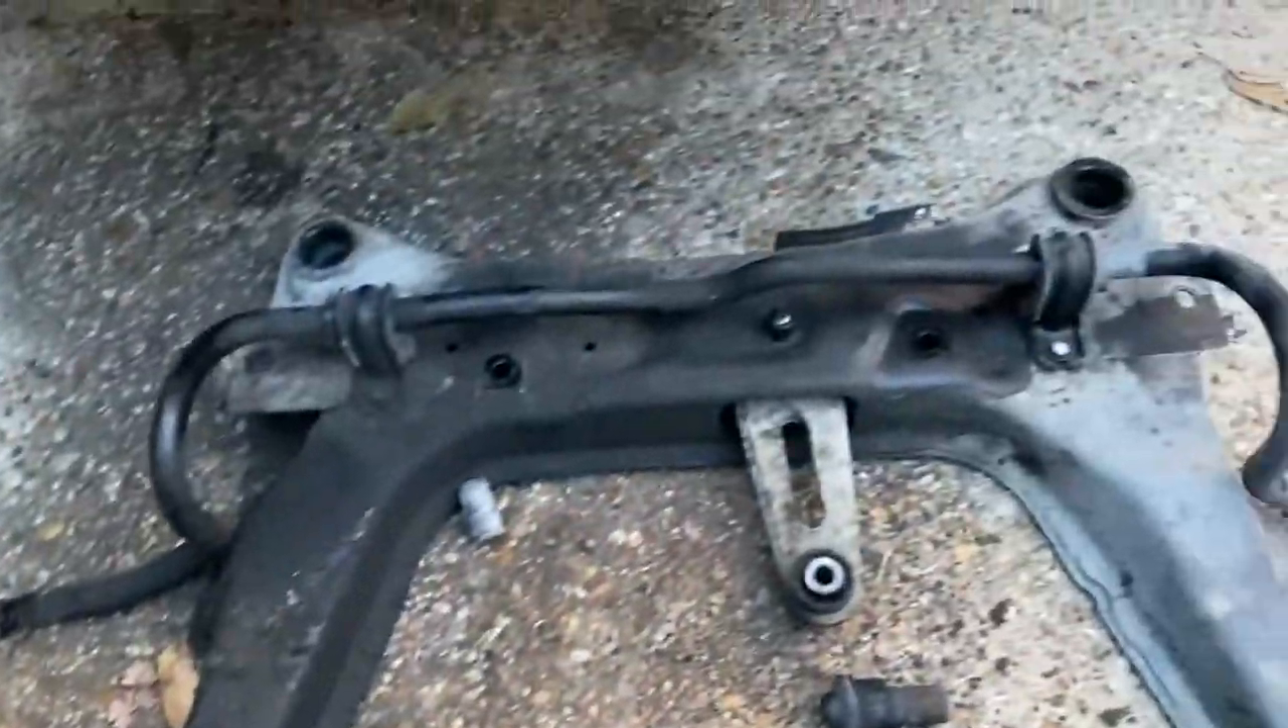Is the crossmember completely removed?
Yes.